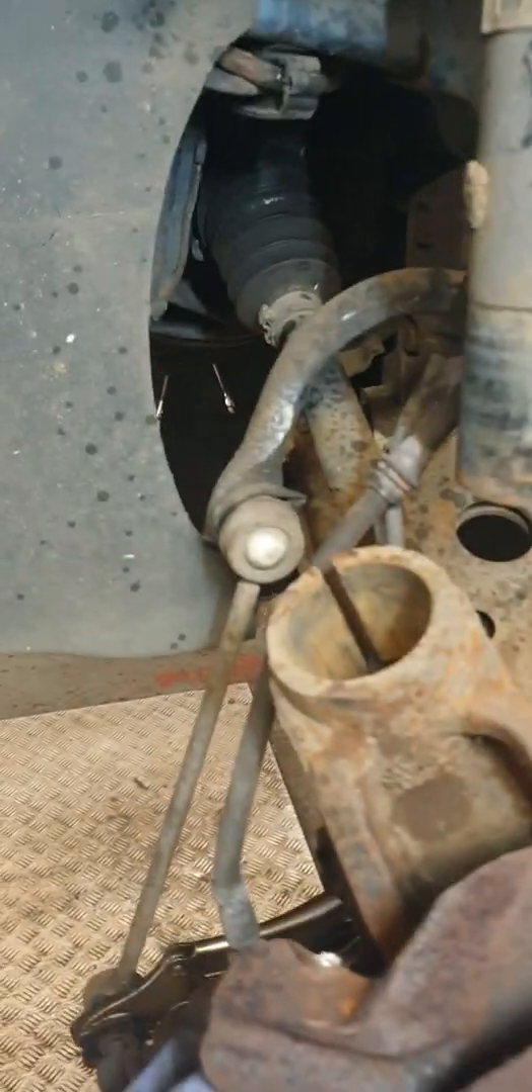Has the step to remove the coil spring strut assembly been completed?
No.